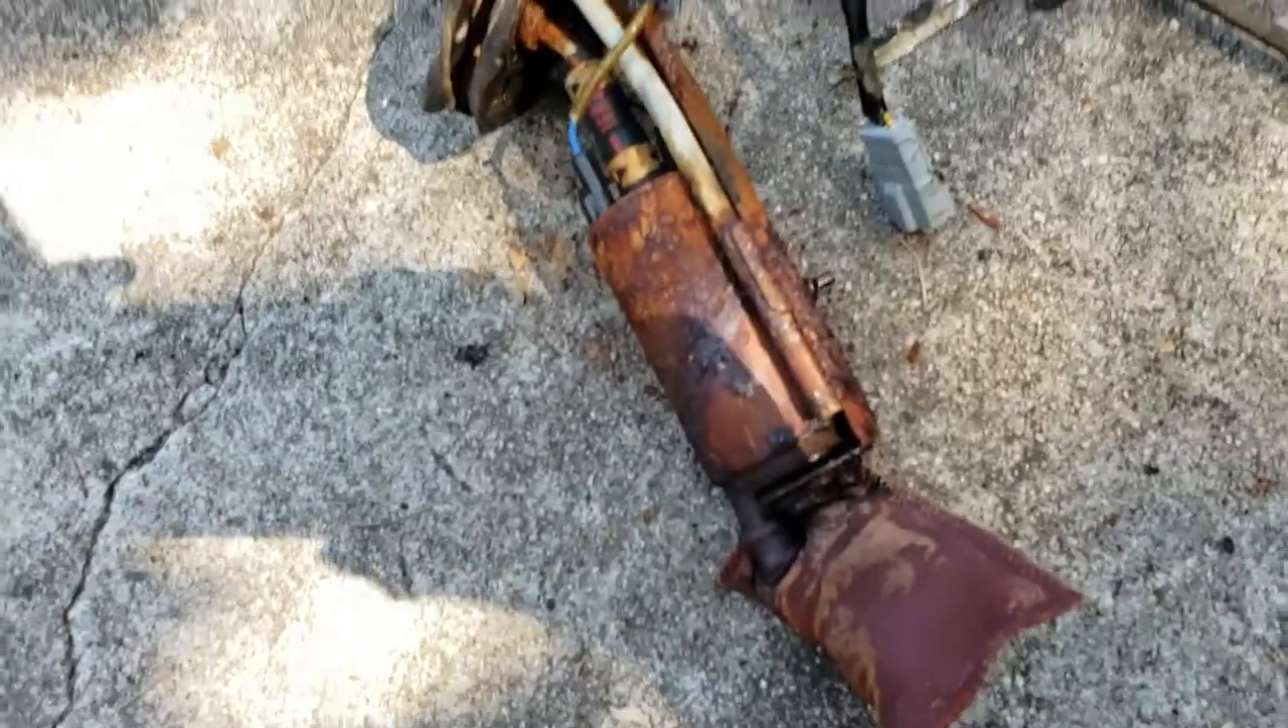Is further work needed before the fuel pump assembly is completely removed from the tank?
No.